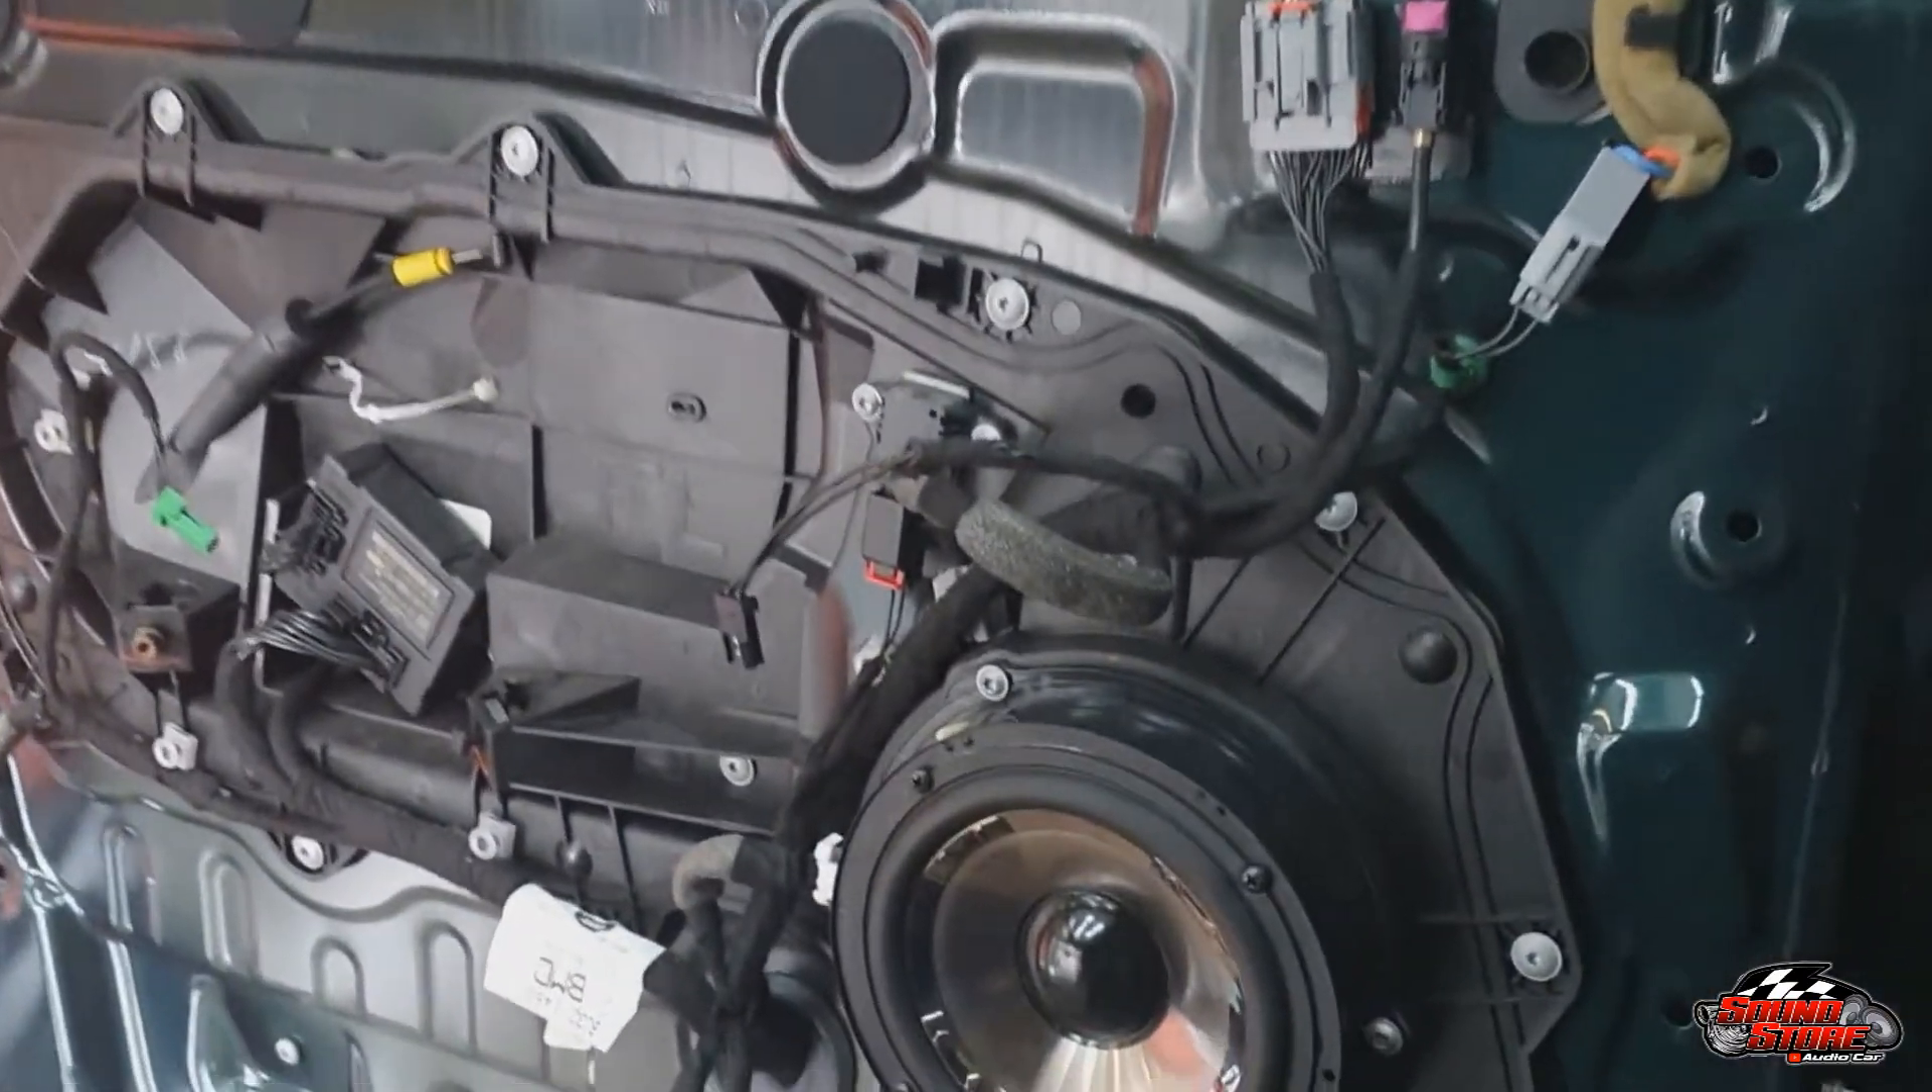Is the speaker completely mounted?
Yes.